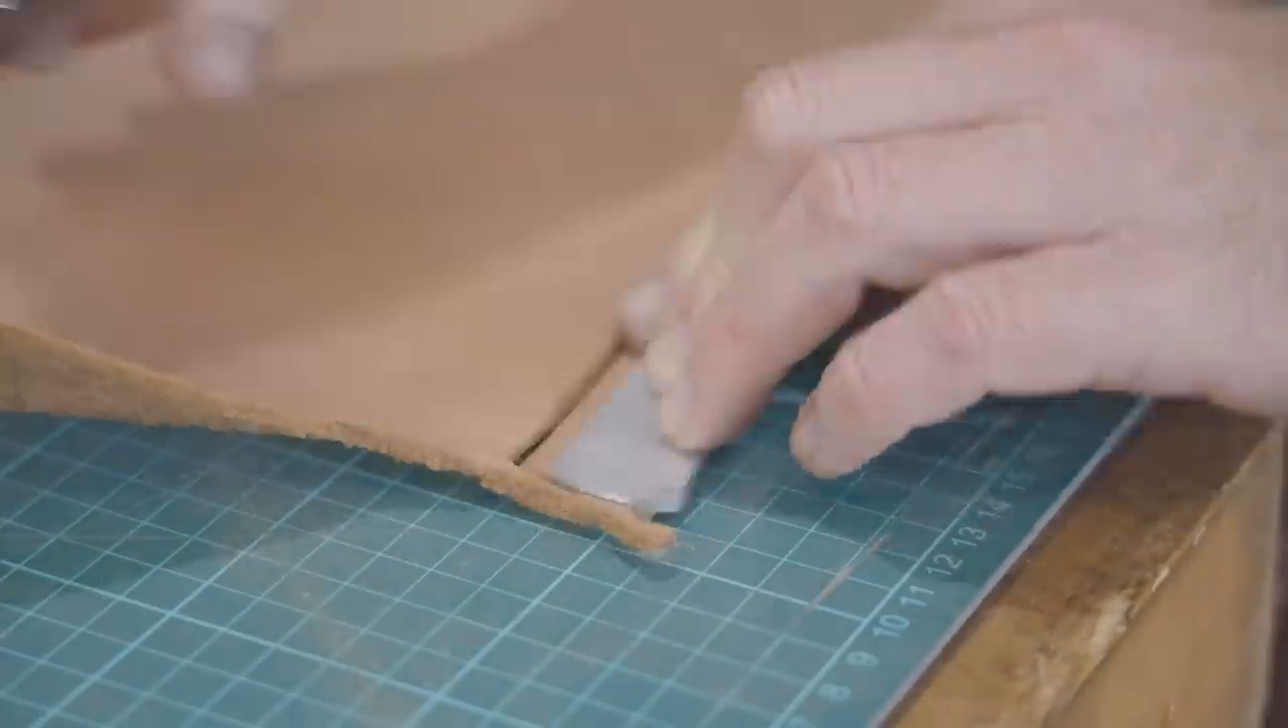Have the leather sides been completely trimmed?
No.